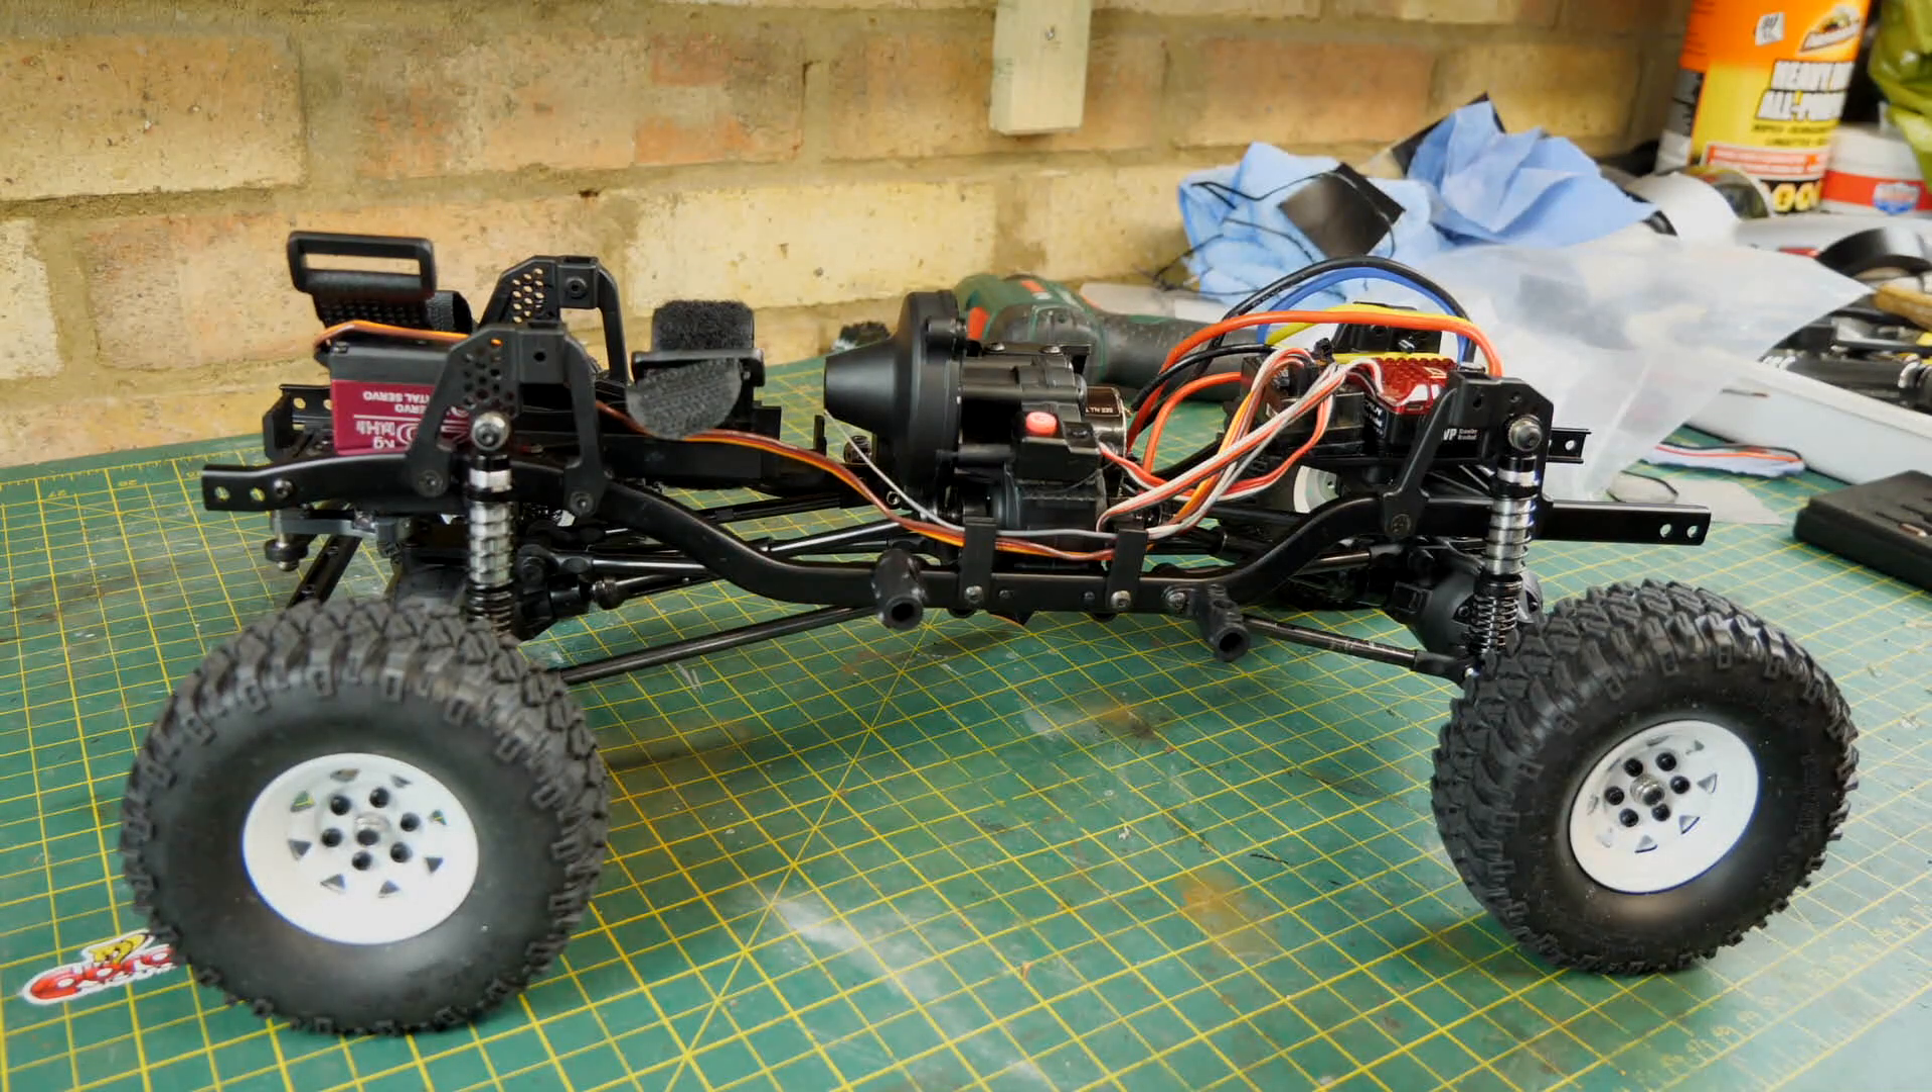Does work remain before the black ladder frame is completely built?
No.